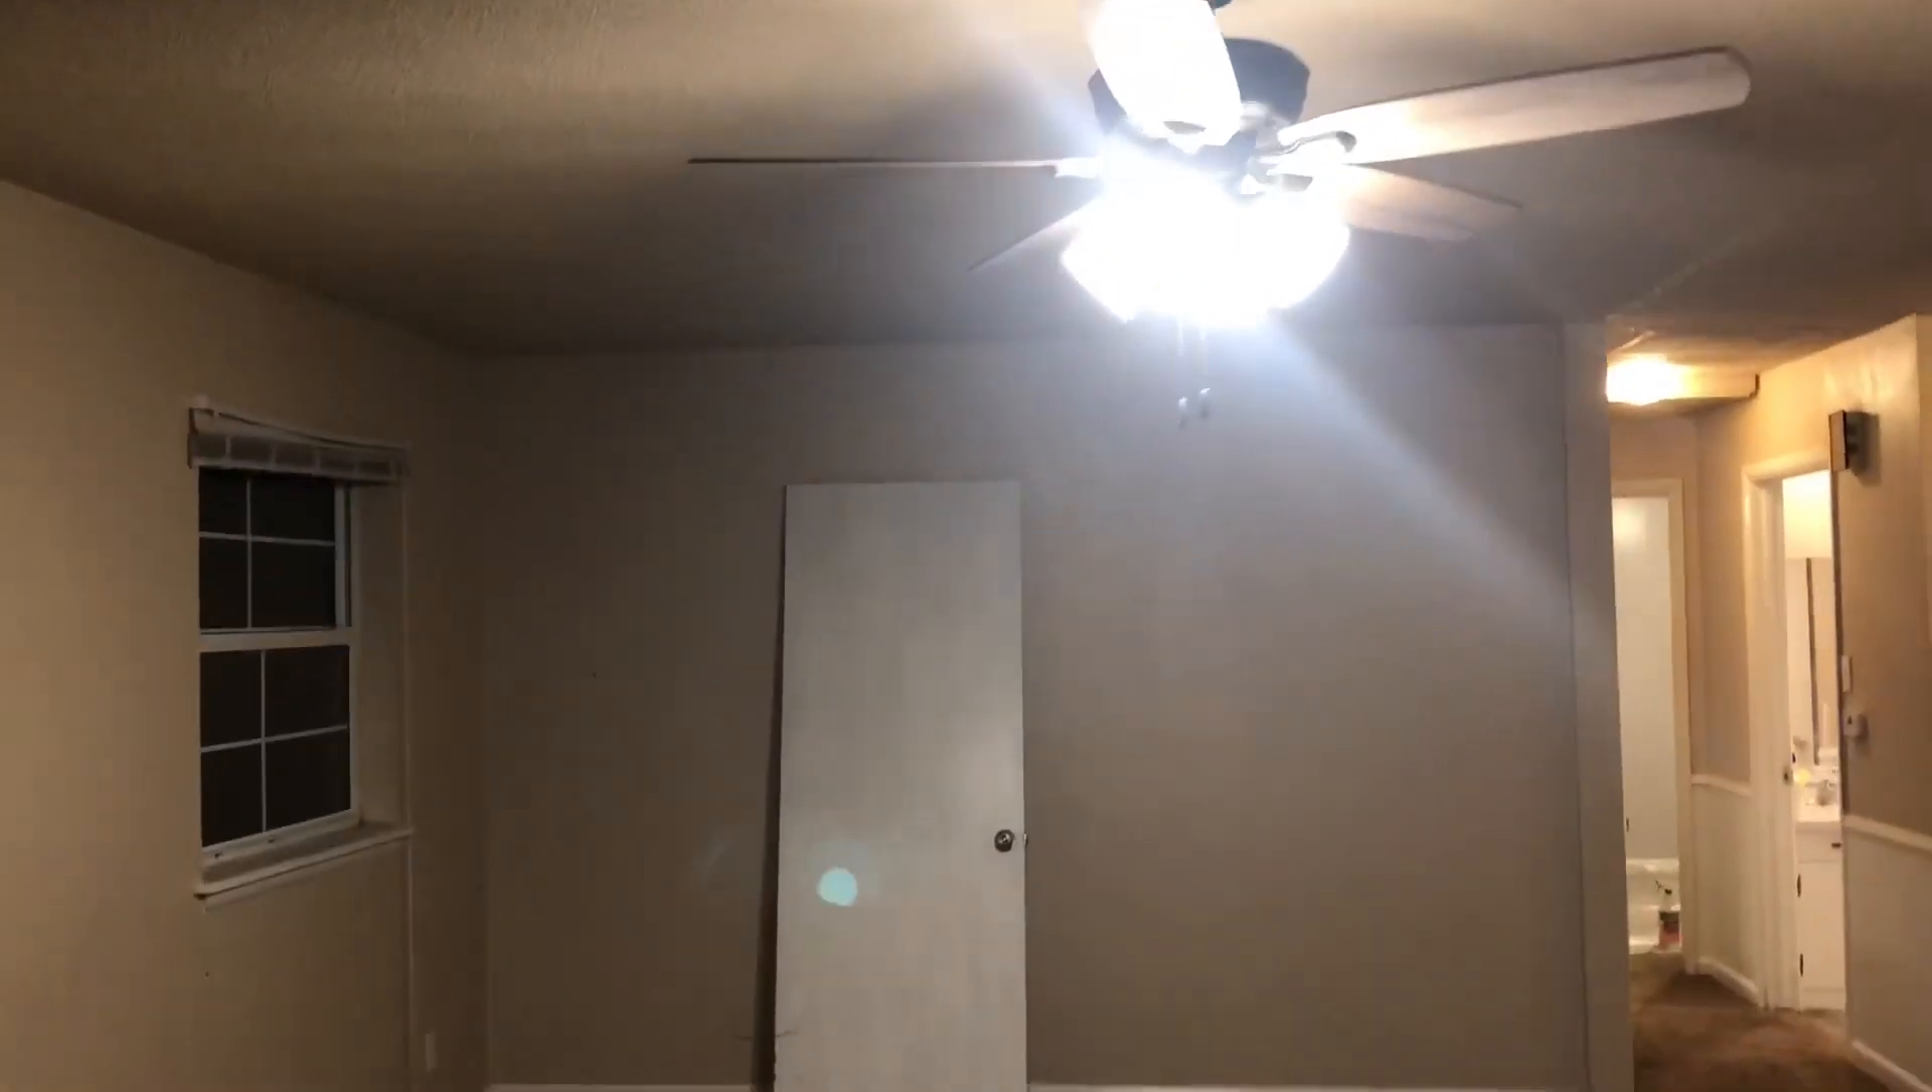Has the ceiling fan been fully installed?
Yes.